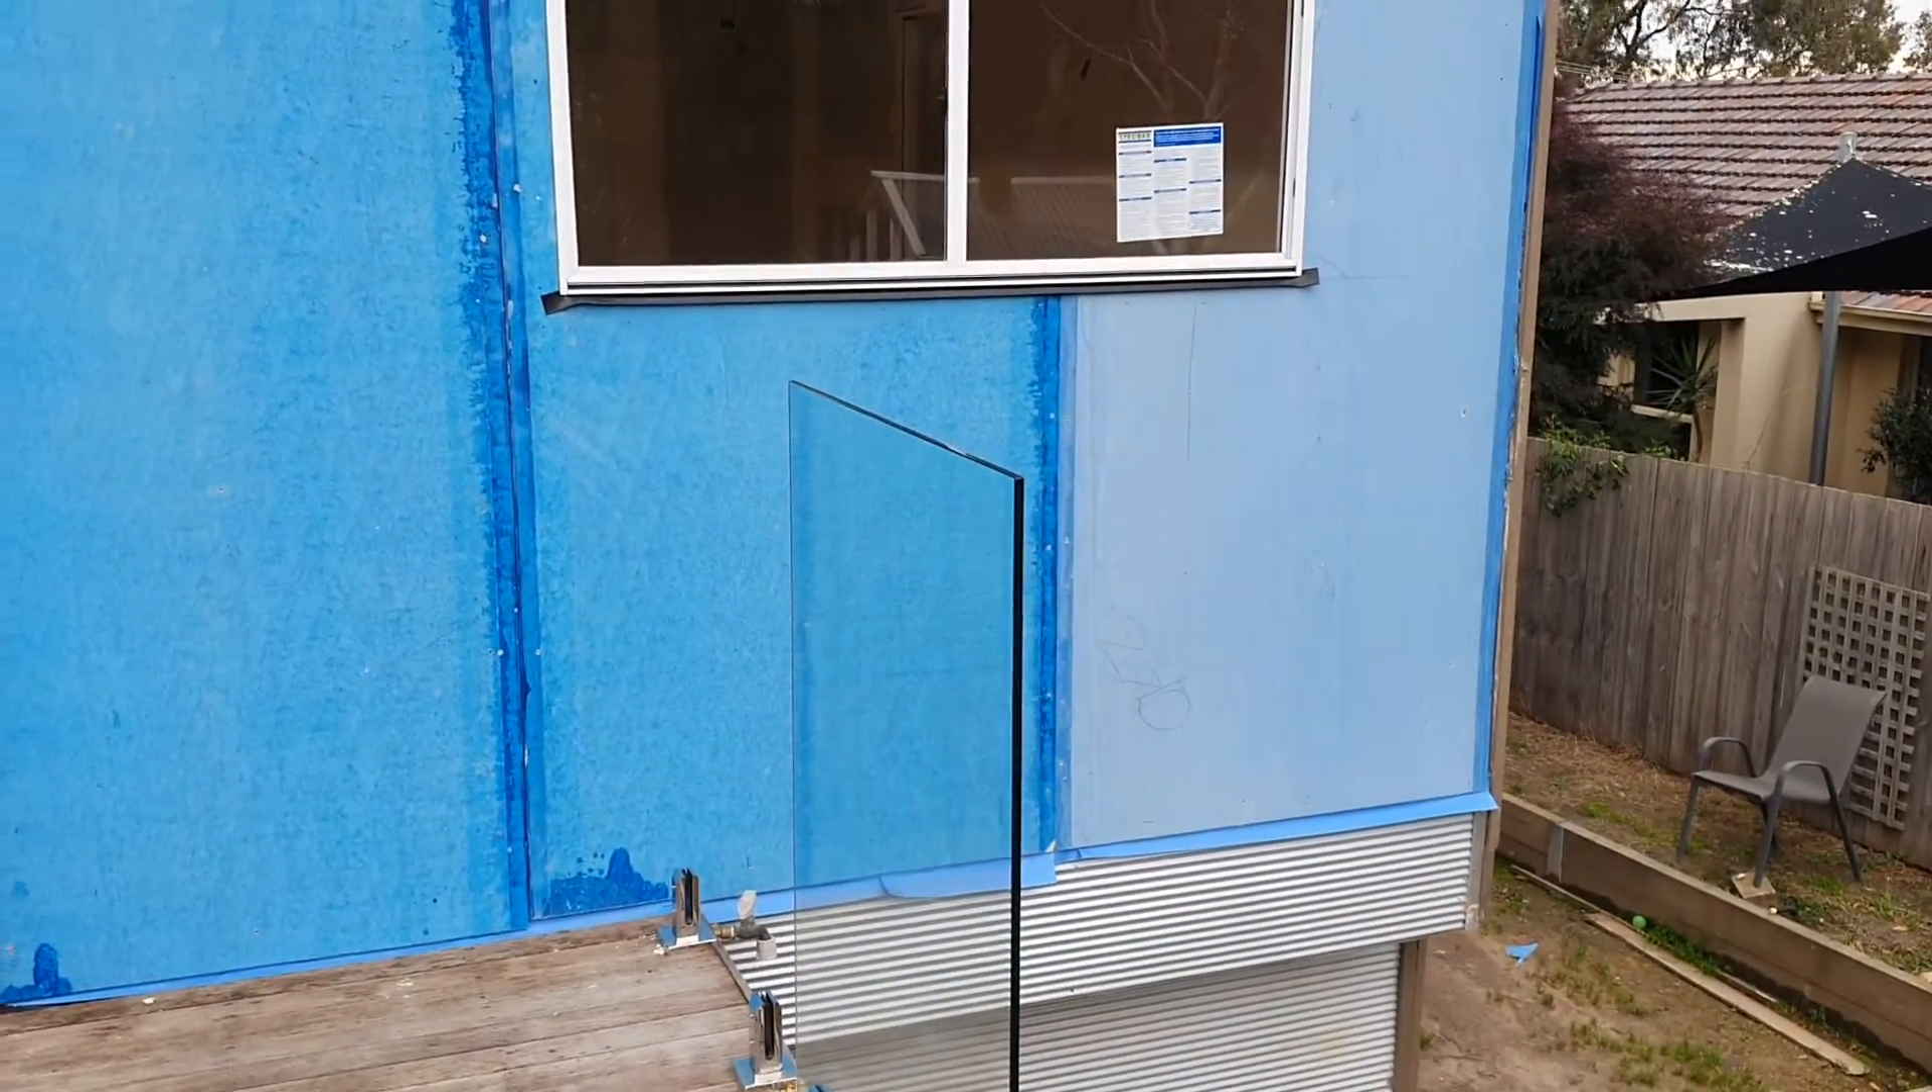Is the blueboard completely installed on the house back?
Yes.